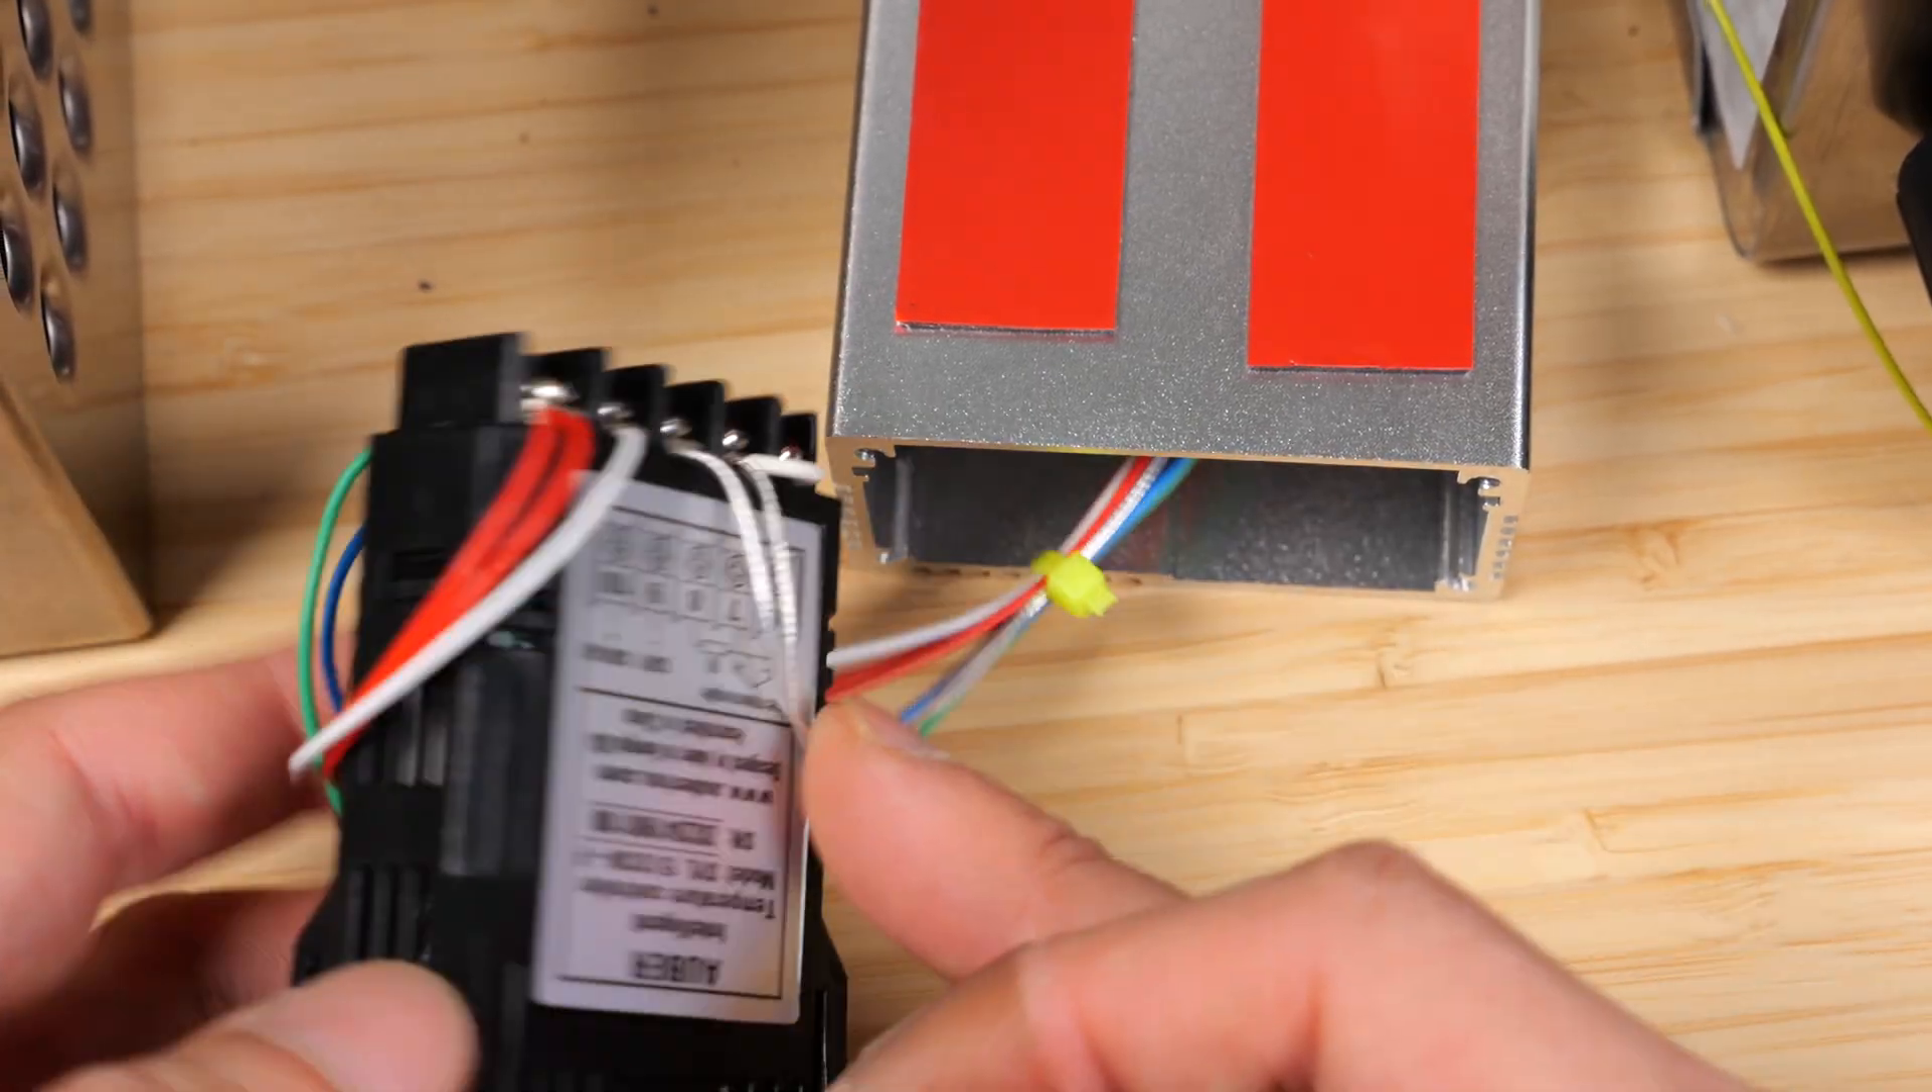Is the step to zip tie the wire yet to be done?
No.